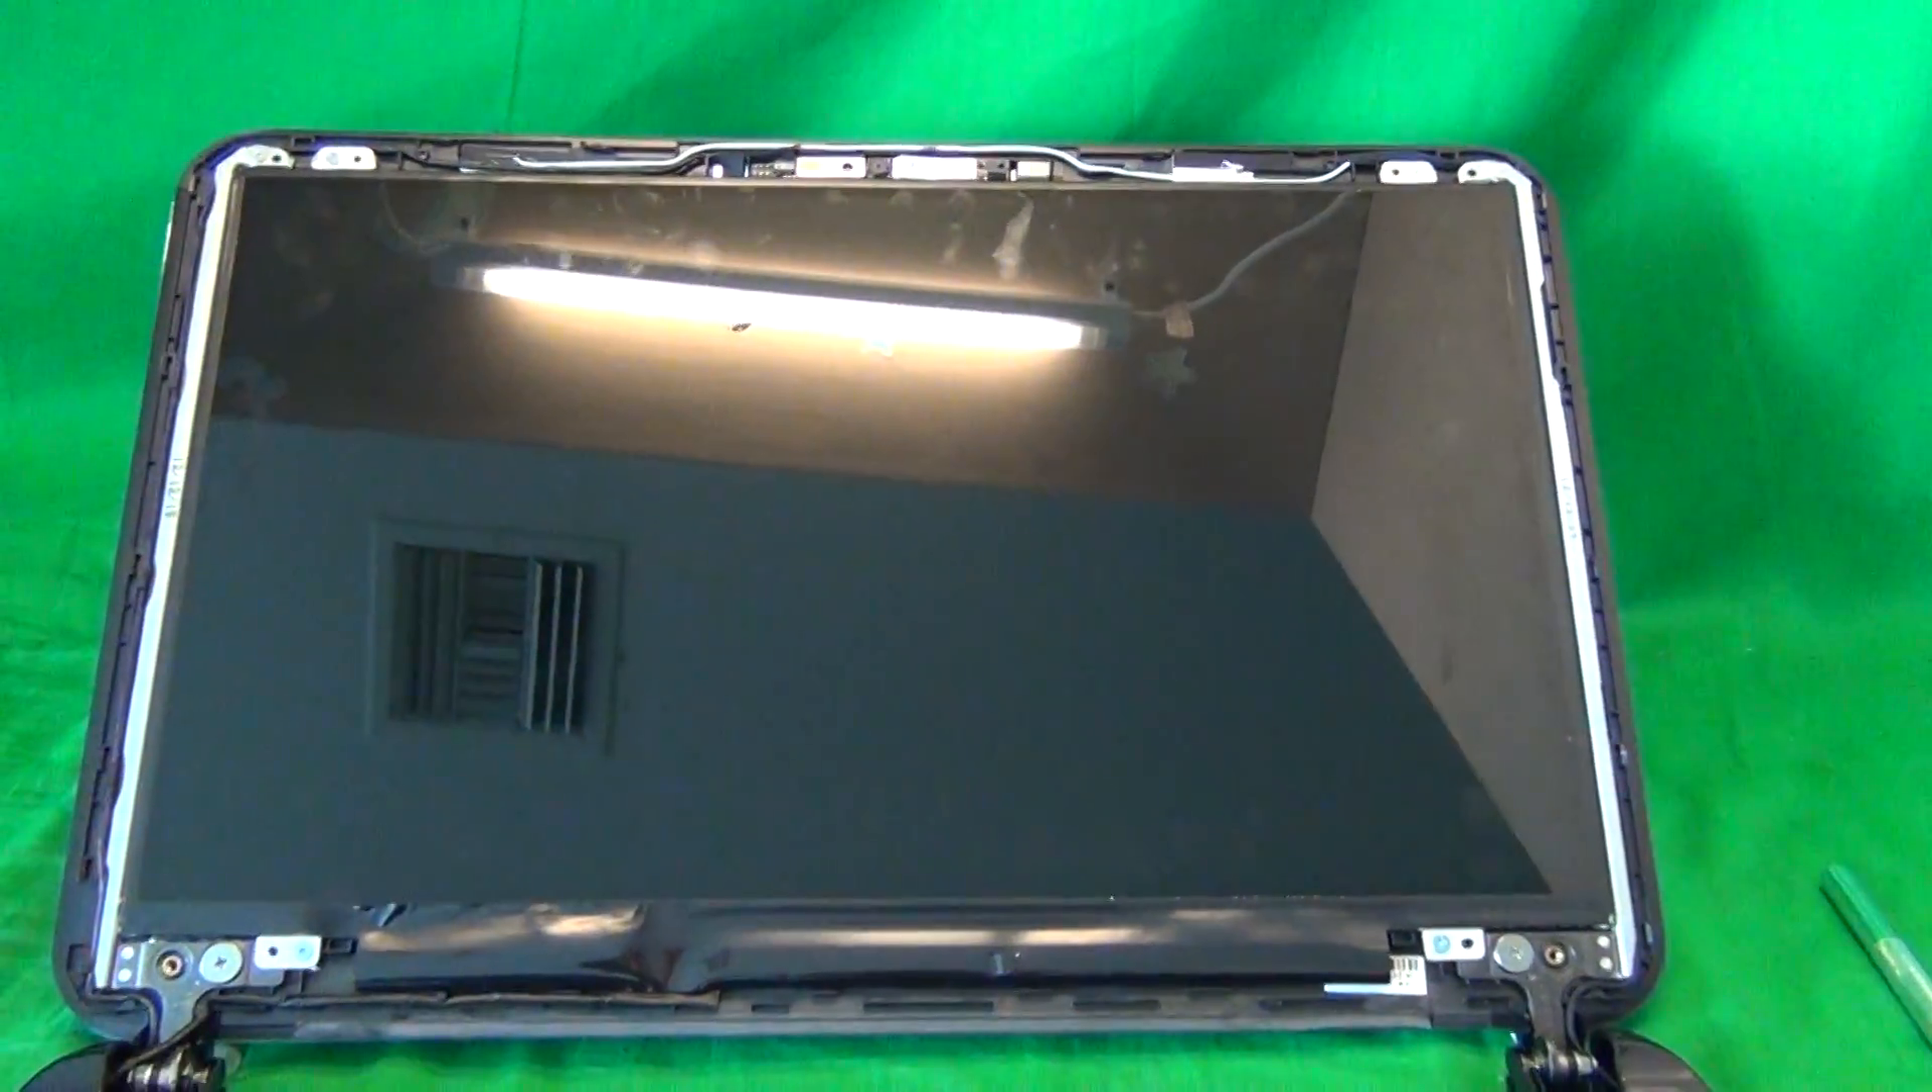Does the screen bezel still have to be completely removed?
No.